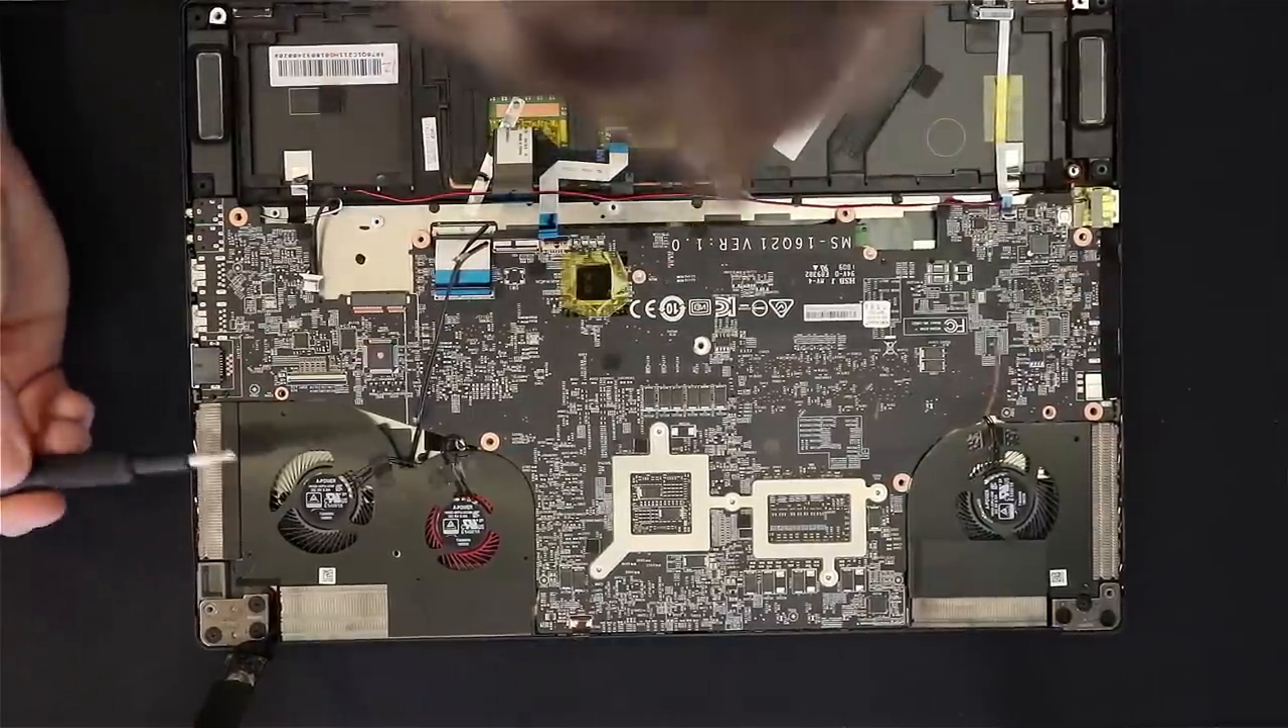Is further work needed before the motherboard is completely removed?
Yes.